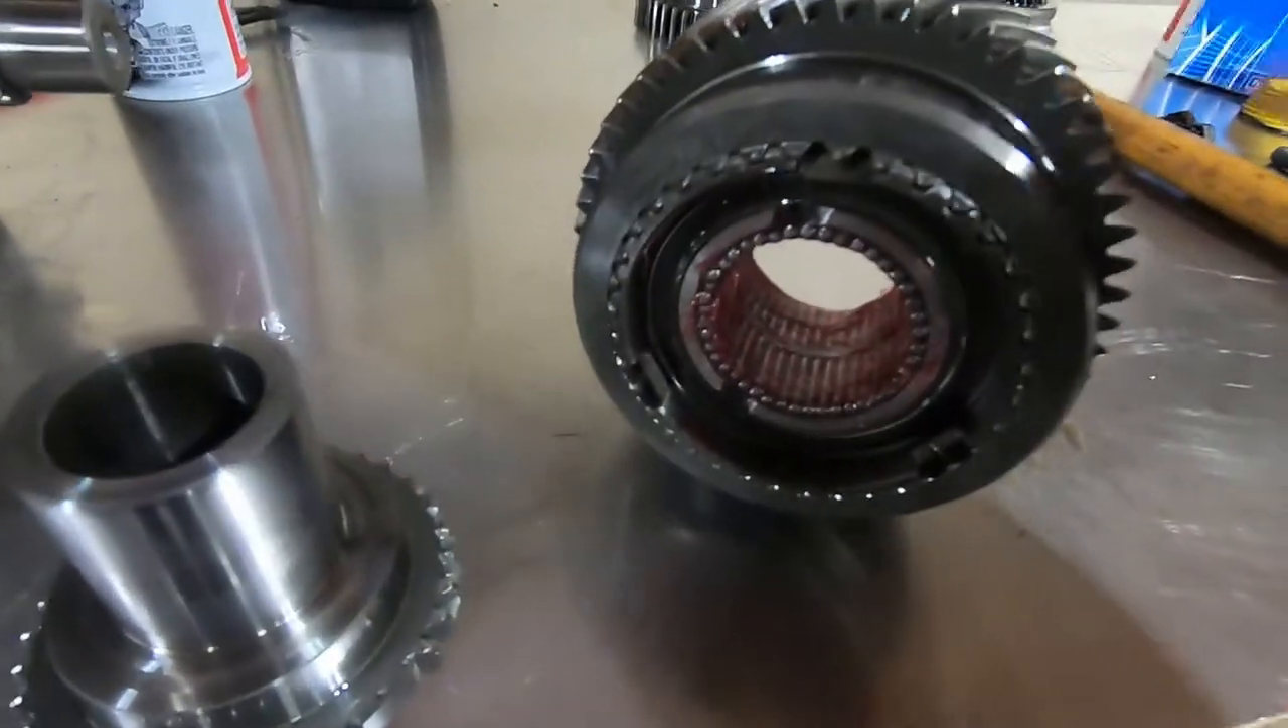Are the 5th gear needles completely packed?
Yes.